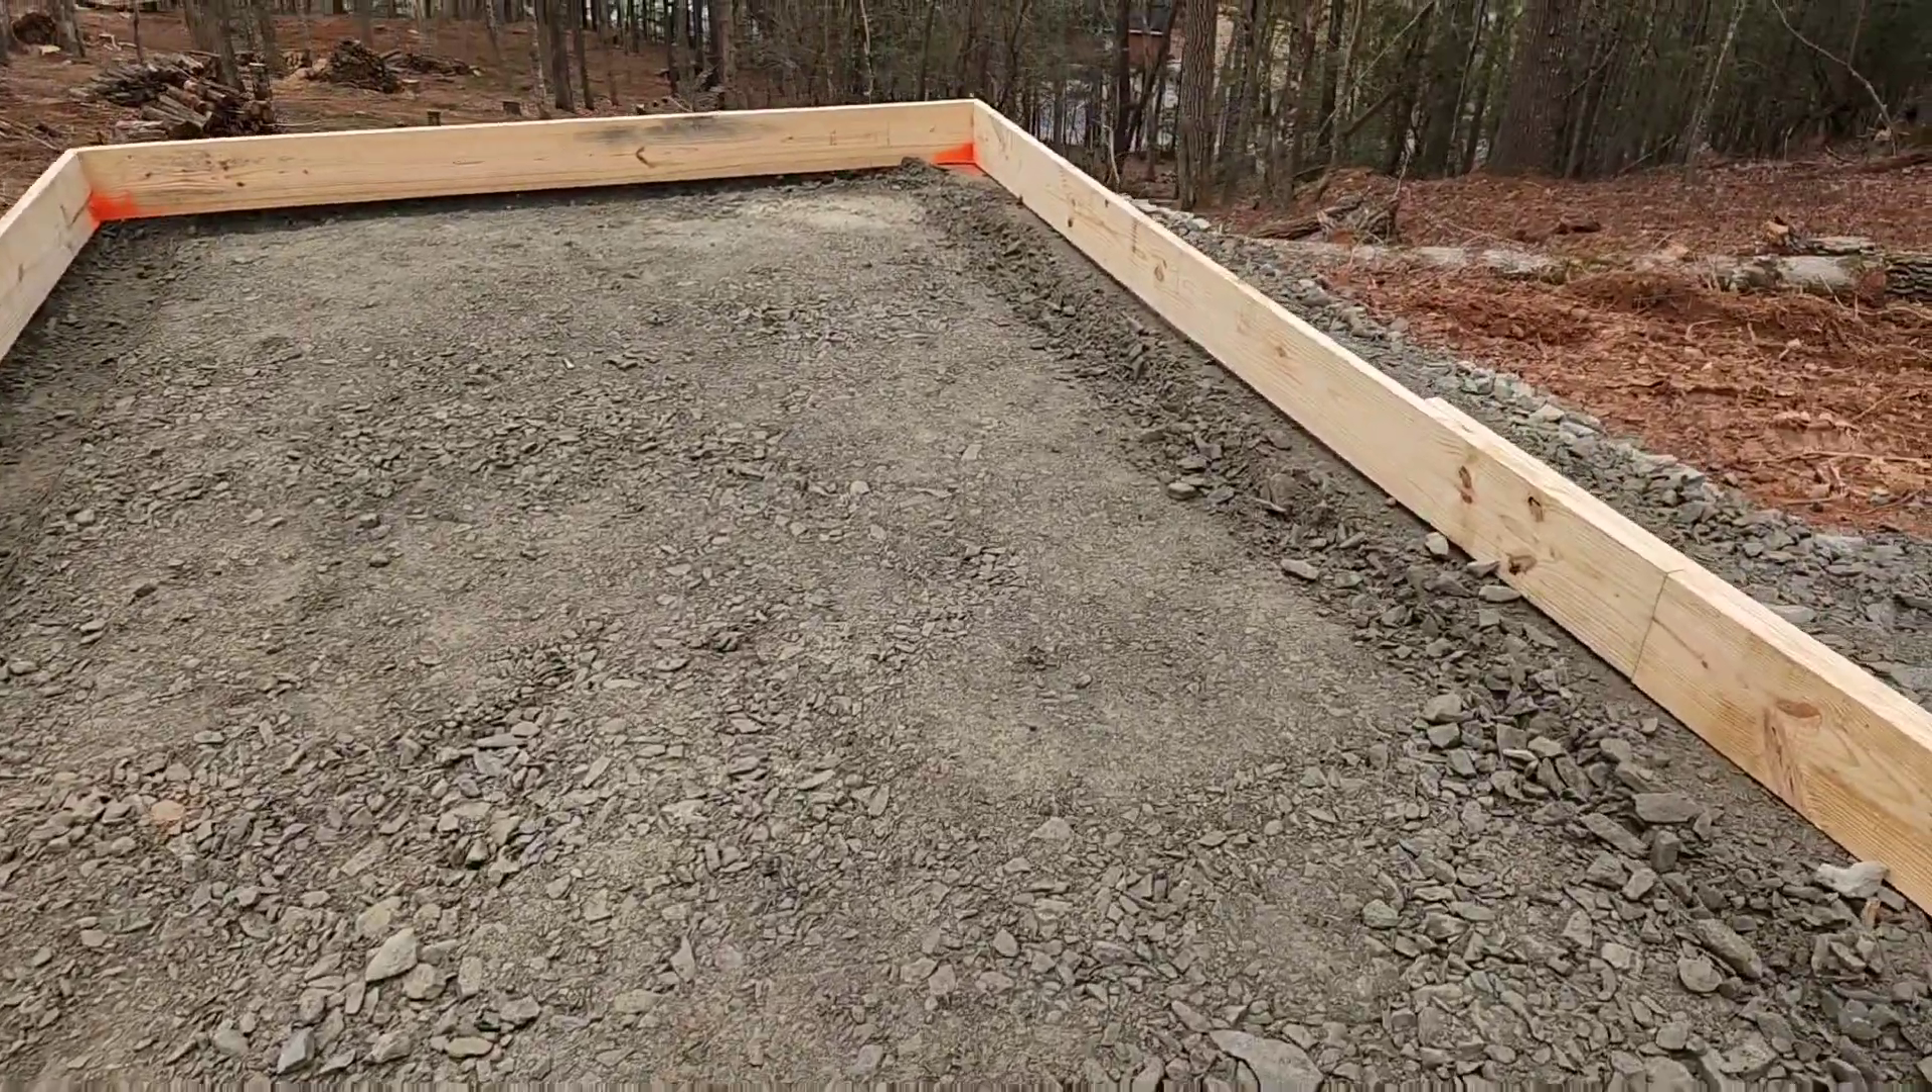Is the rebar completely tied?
No.